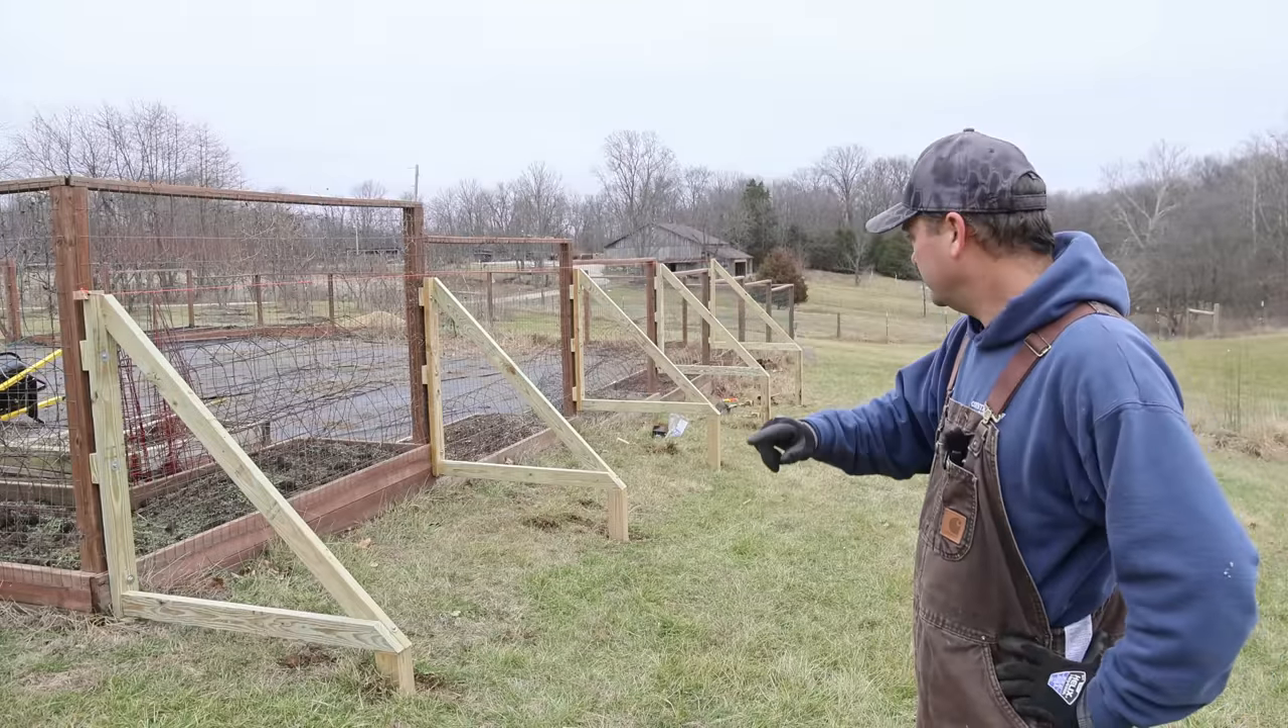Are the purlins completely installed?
No.